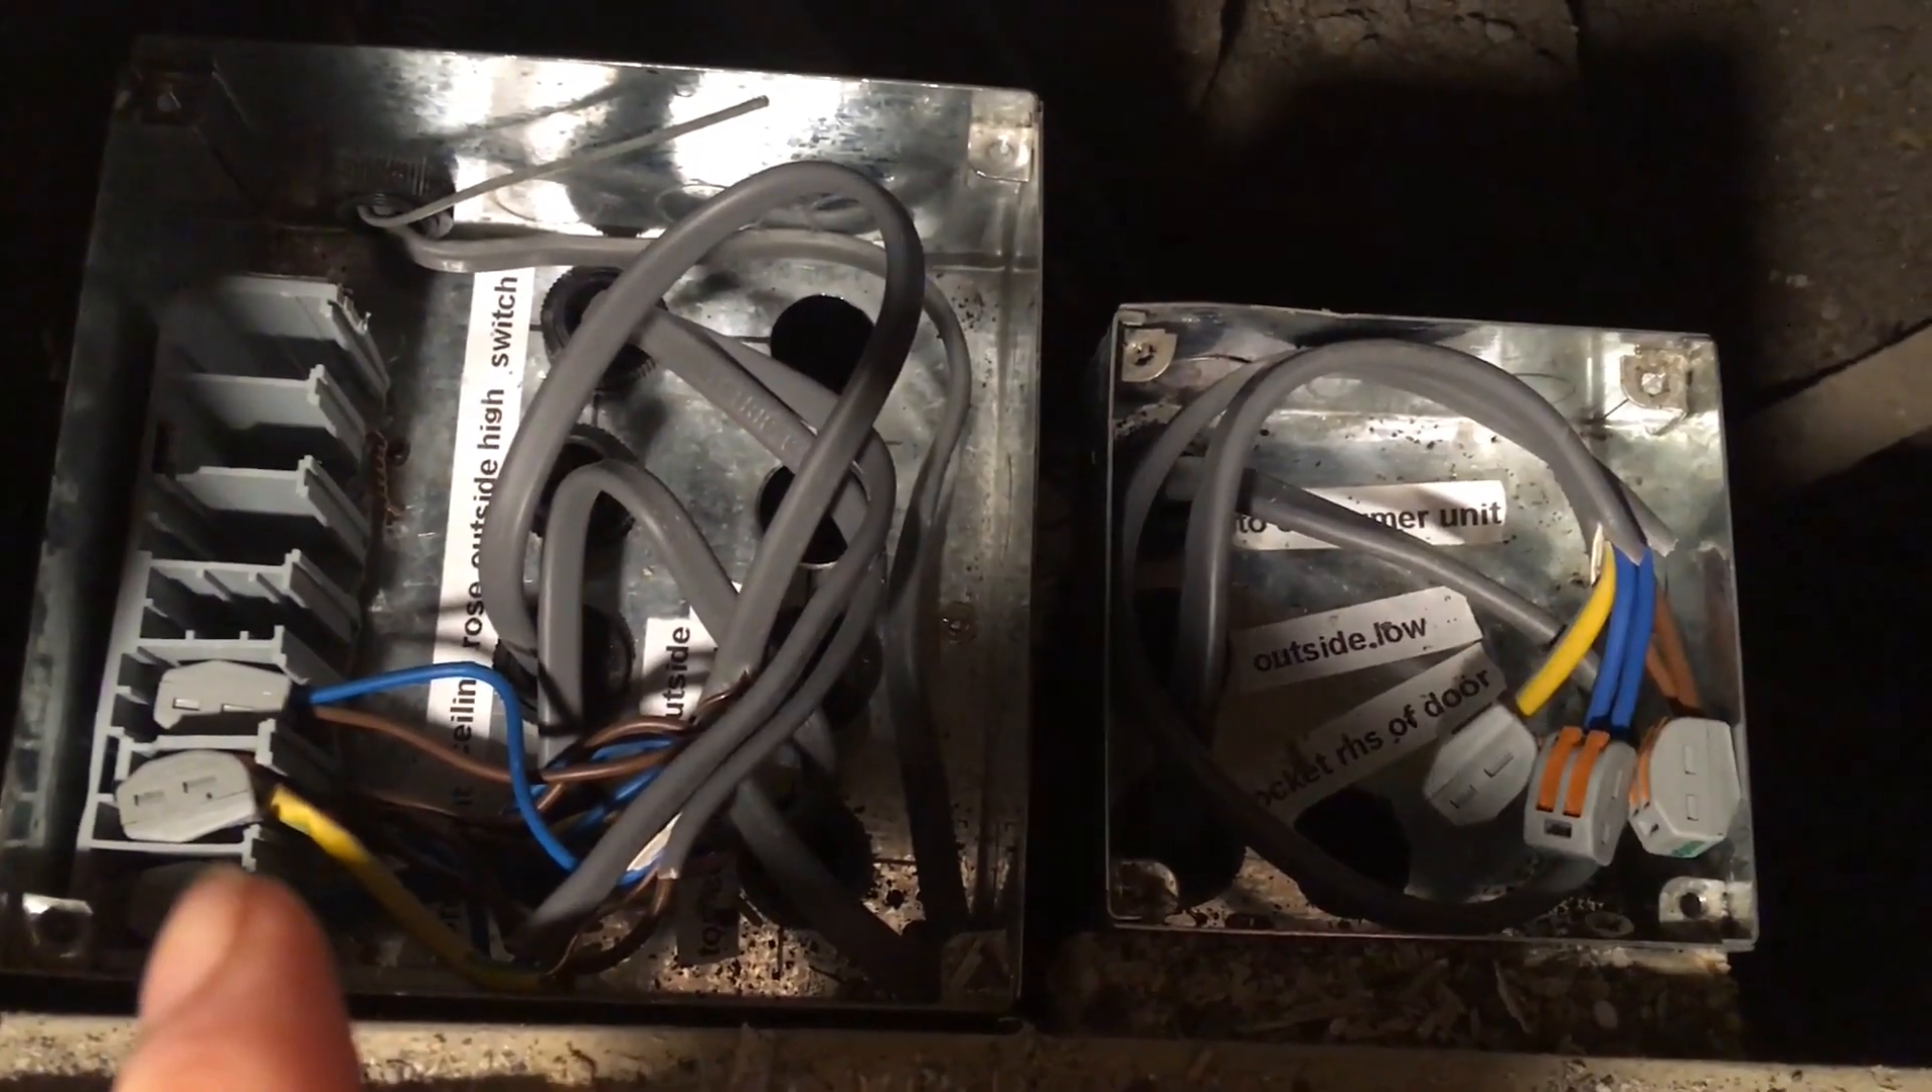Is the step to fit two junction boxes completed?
Yes.